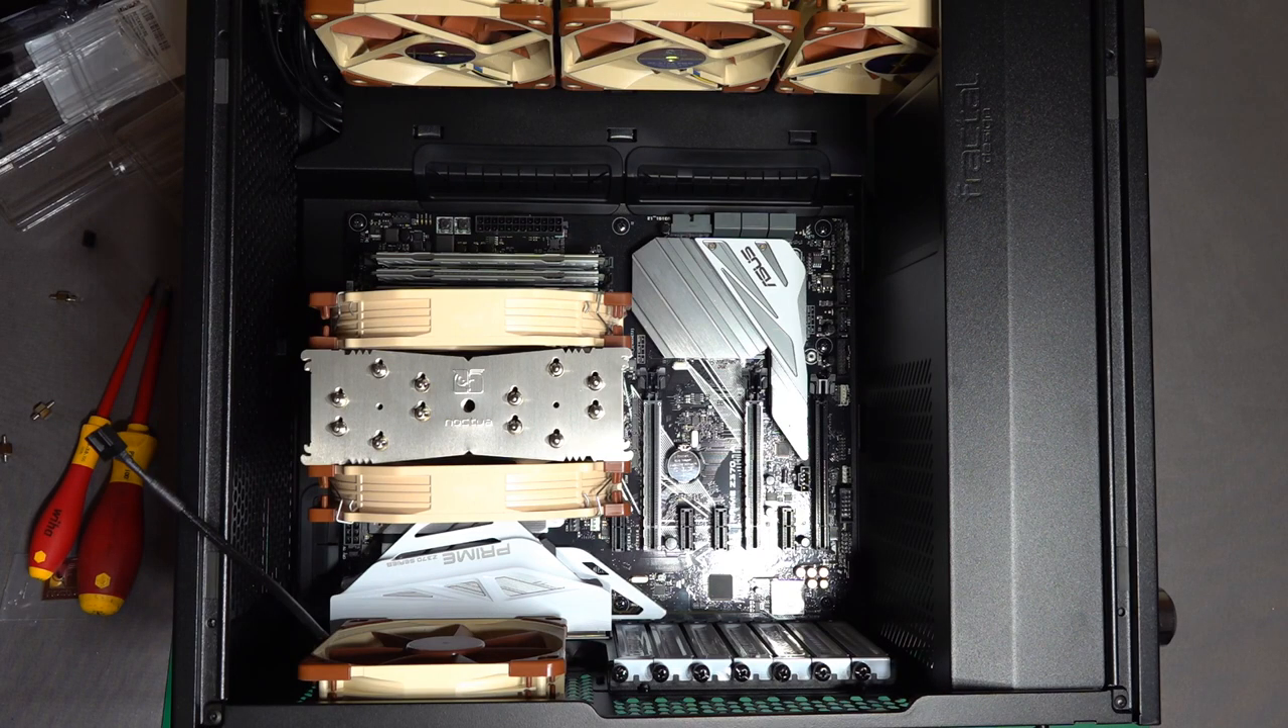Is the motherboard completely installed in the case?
Yes.